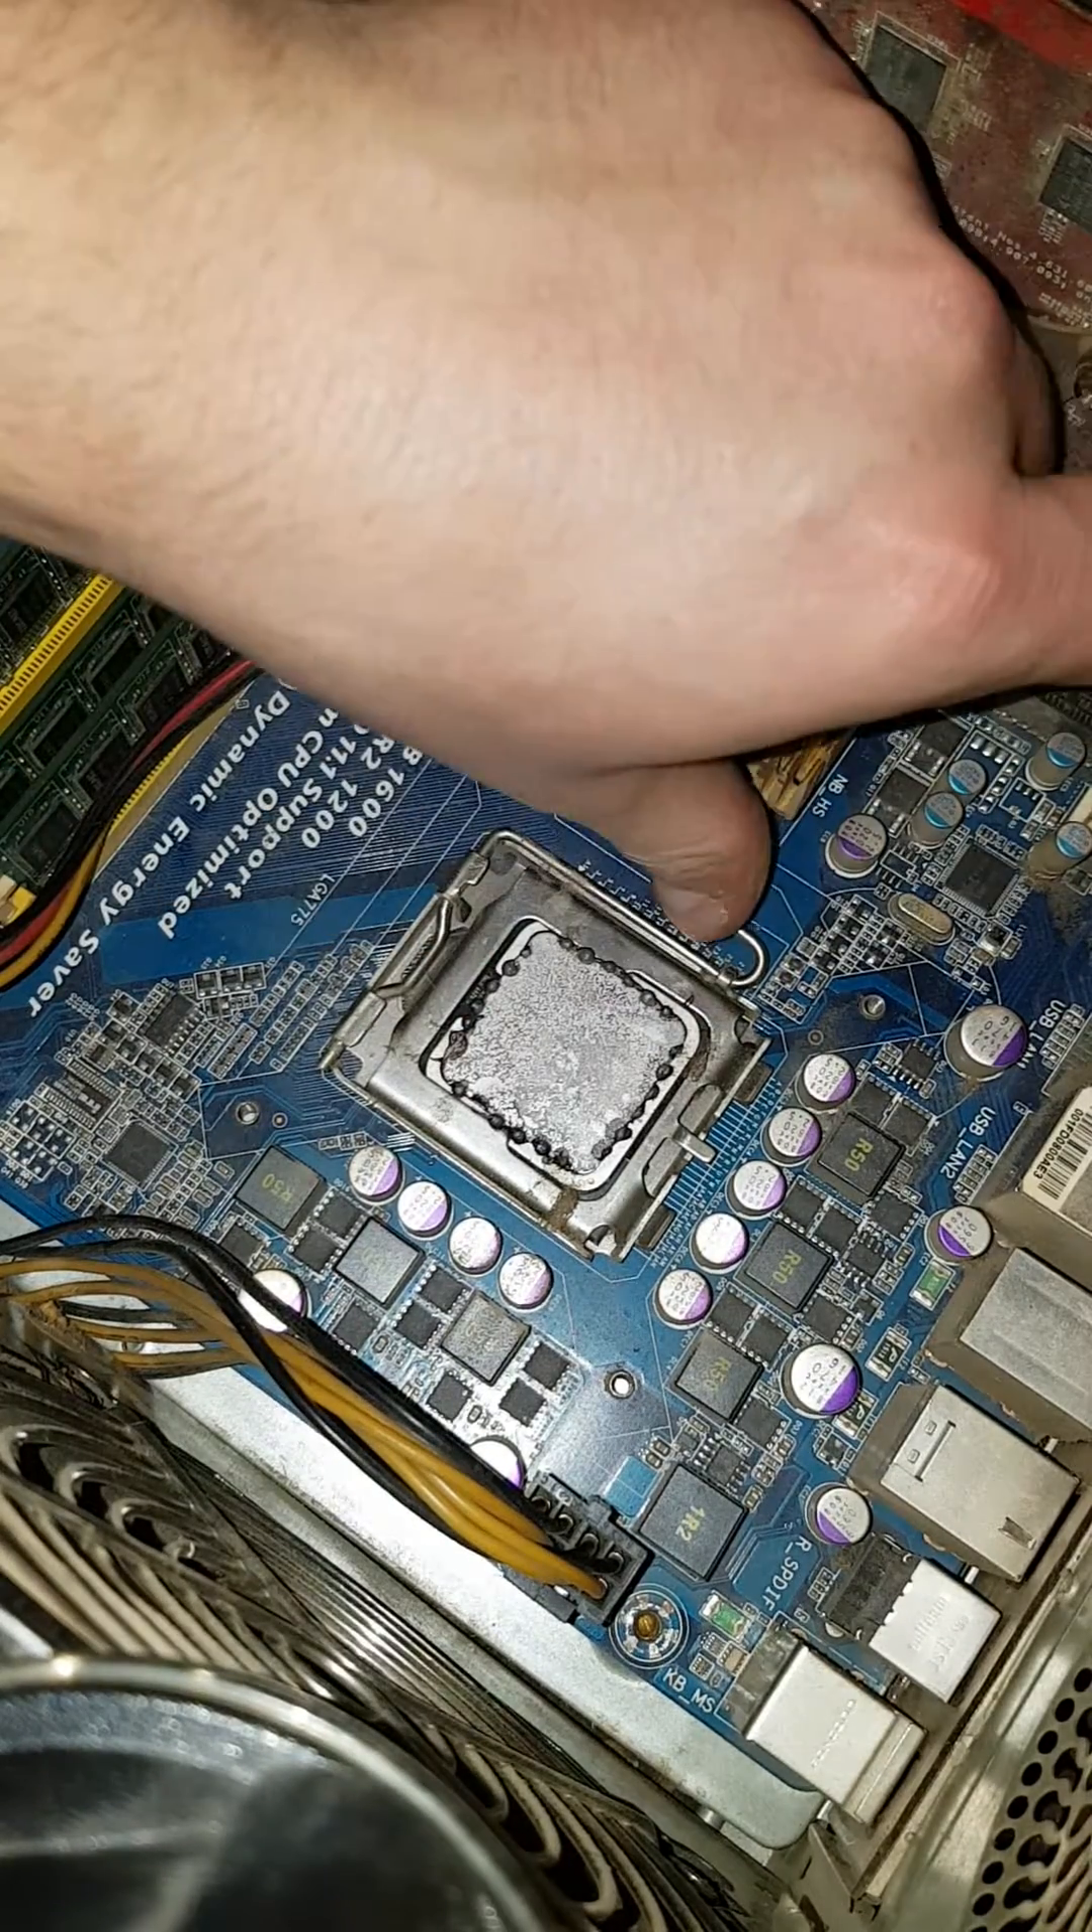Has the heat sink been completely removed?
Yes.